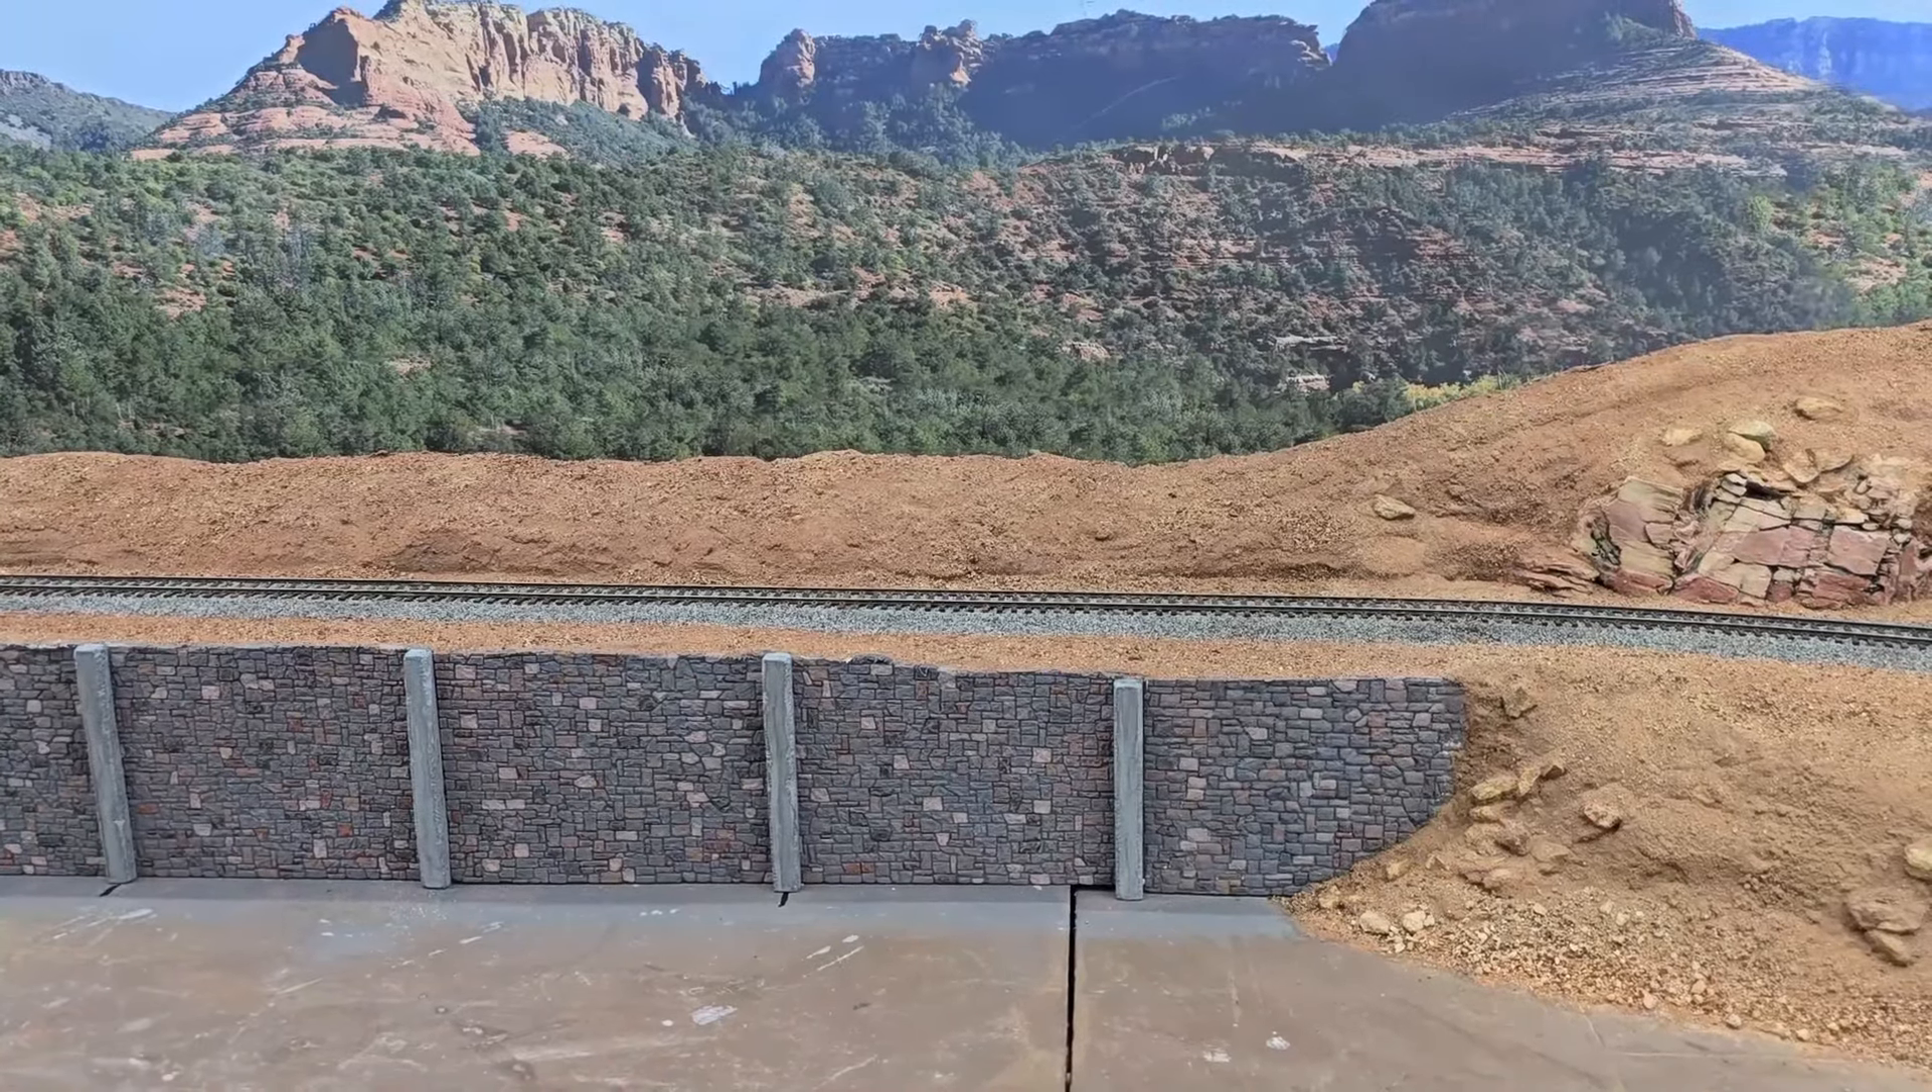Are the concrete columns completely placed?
Yes.